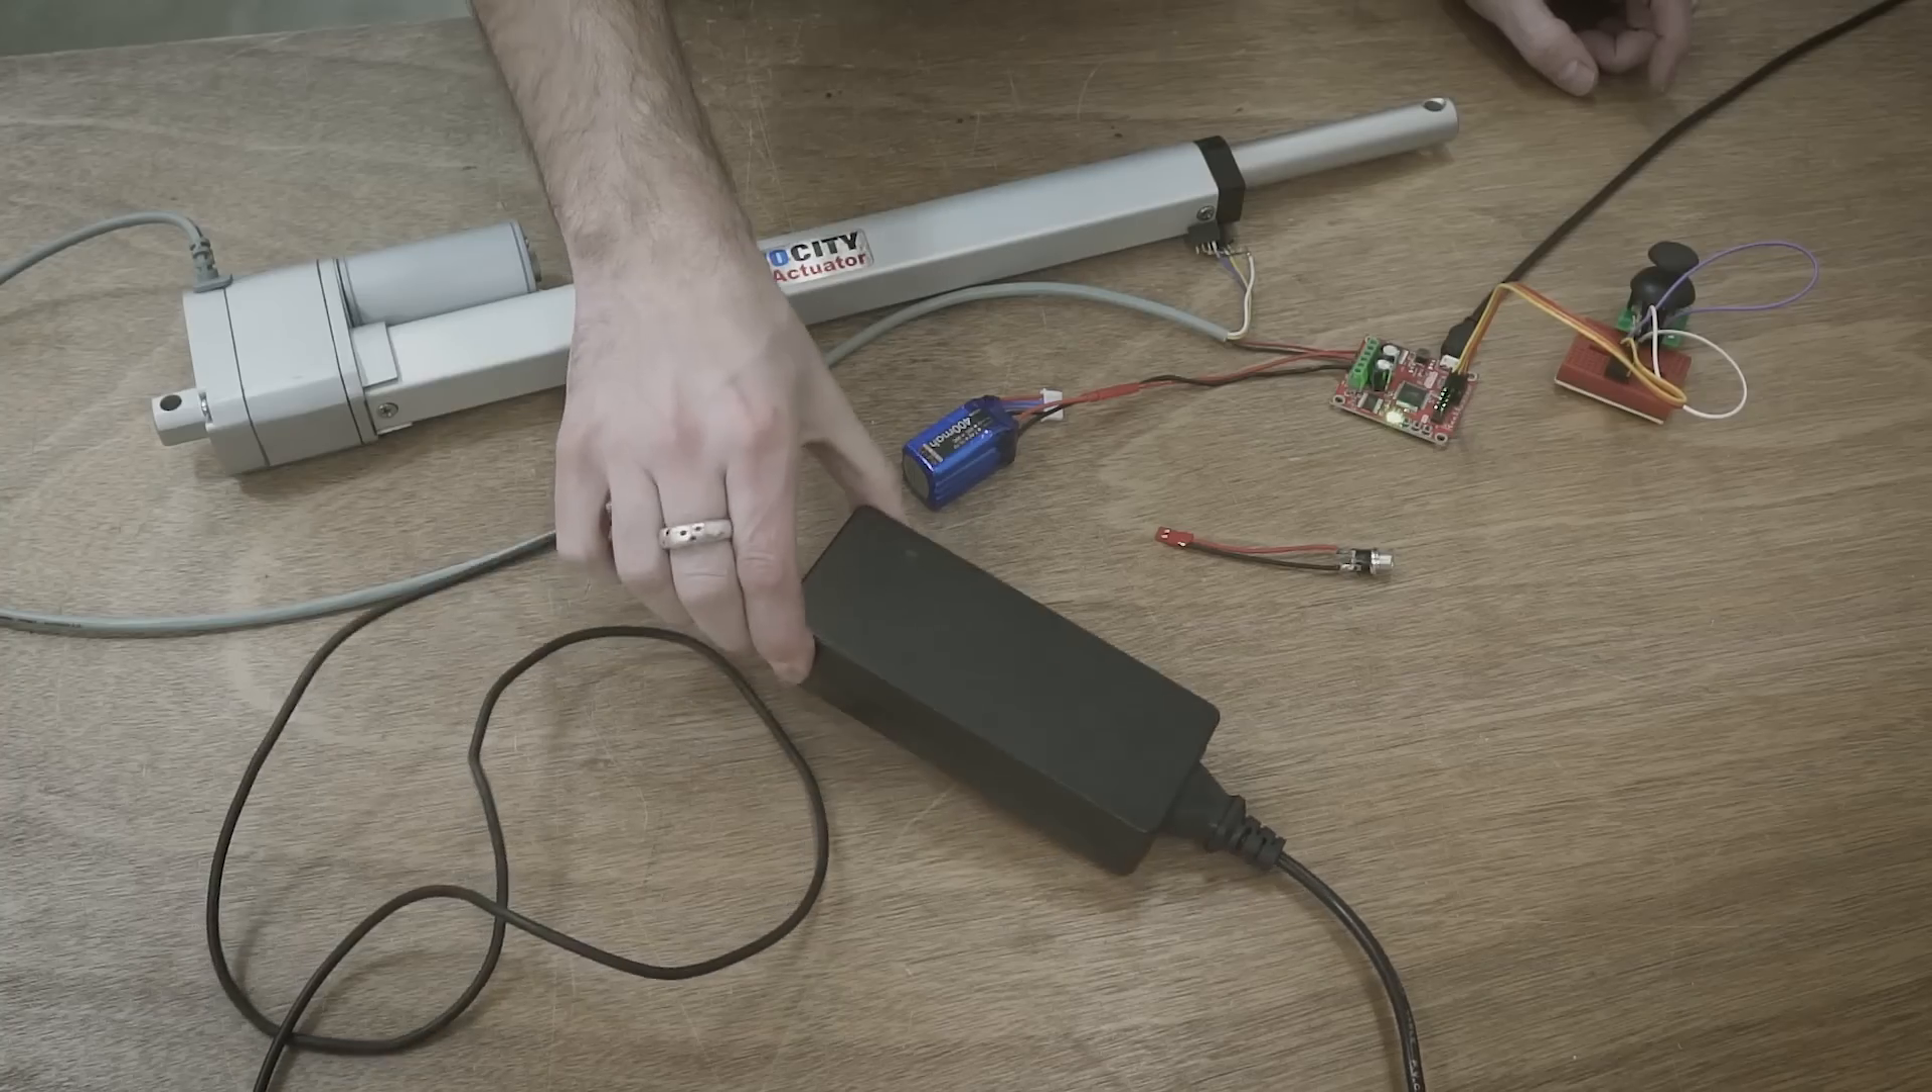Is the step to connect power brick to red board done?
No.